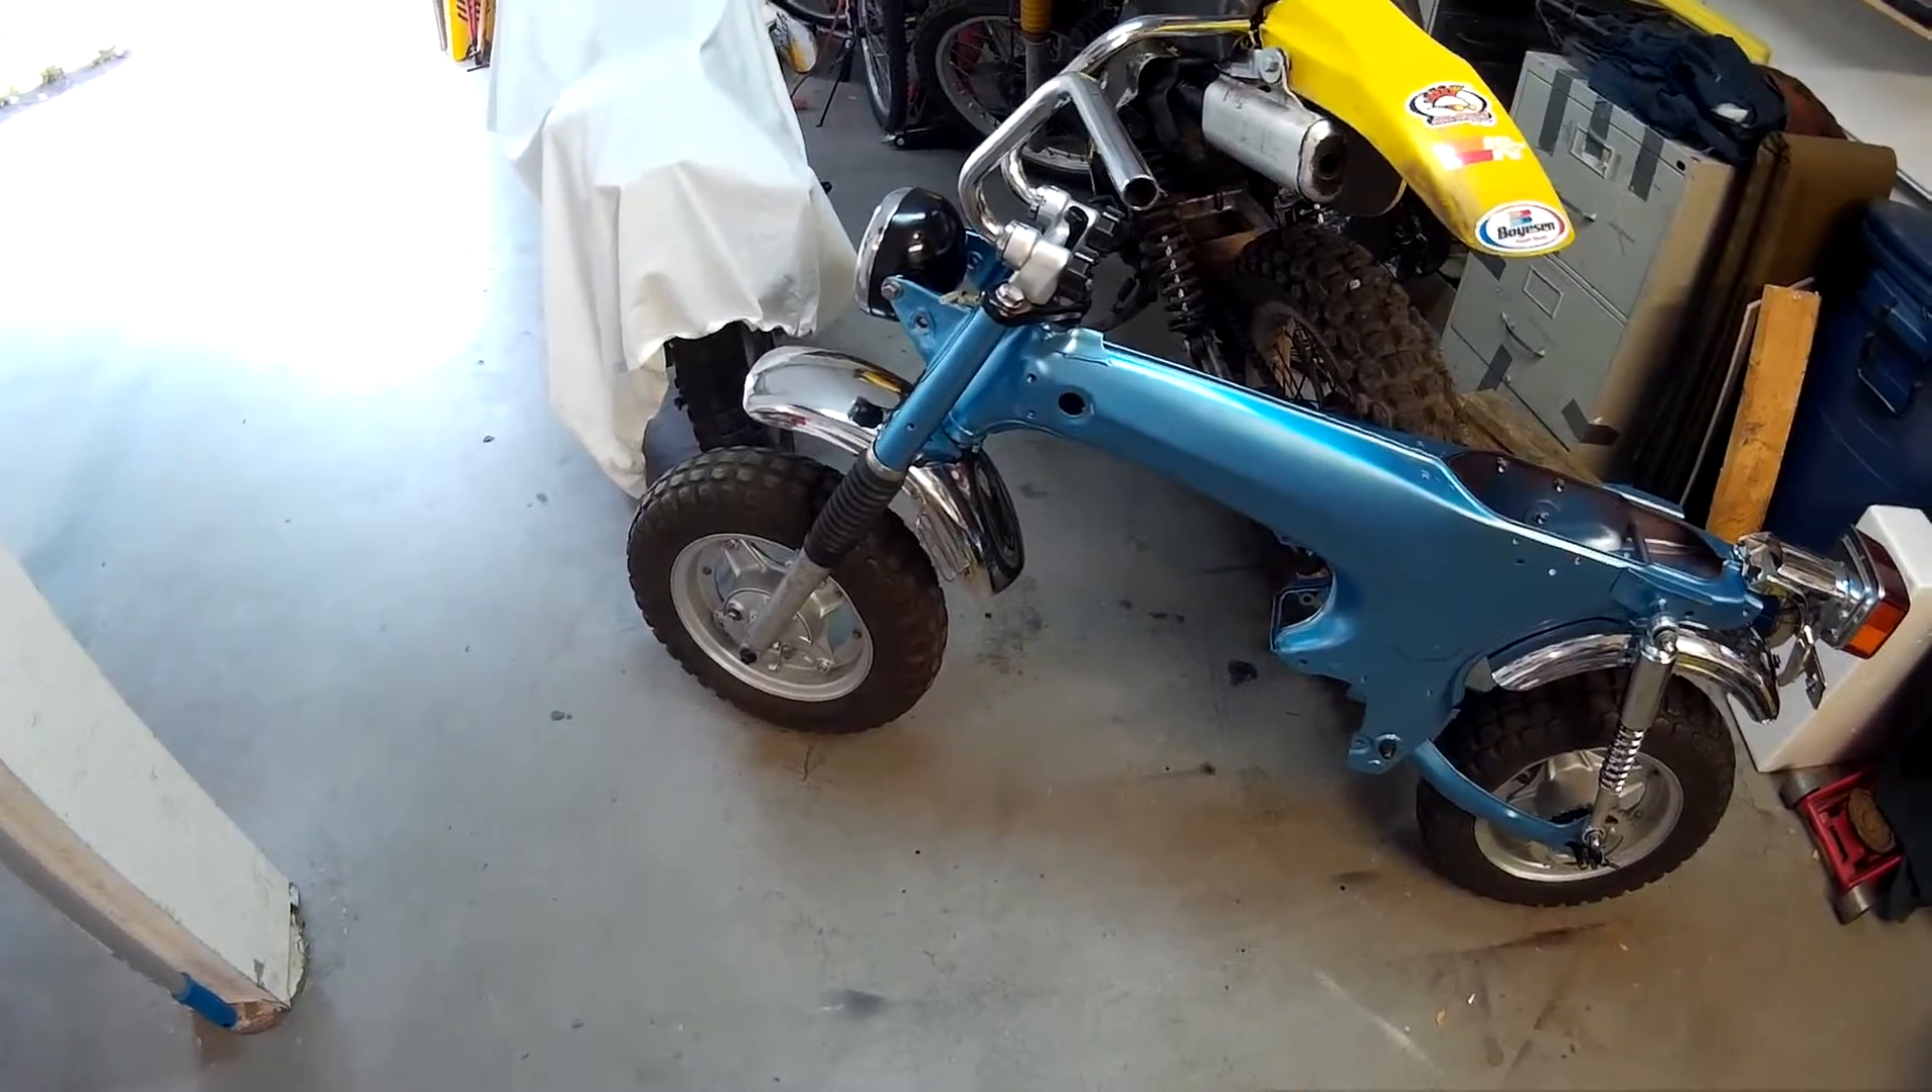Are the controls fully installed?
No.